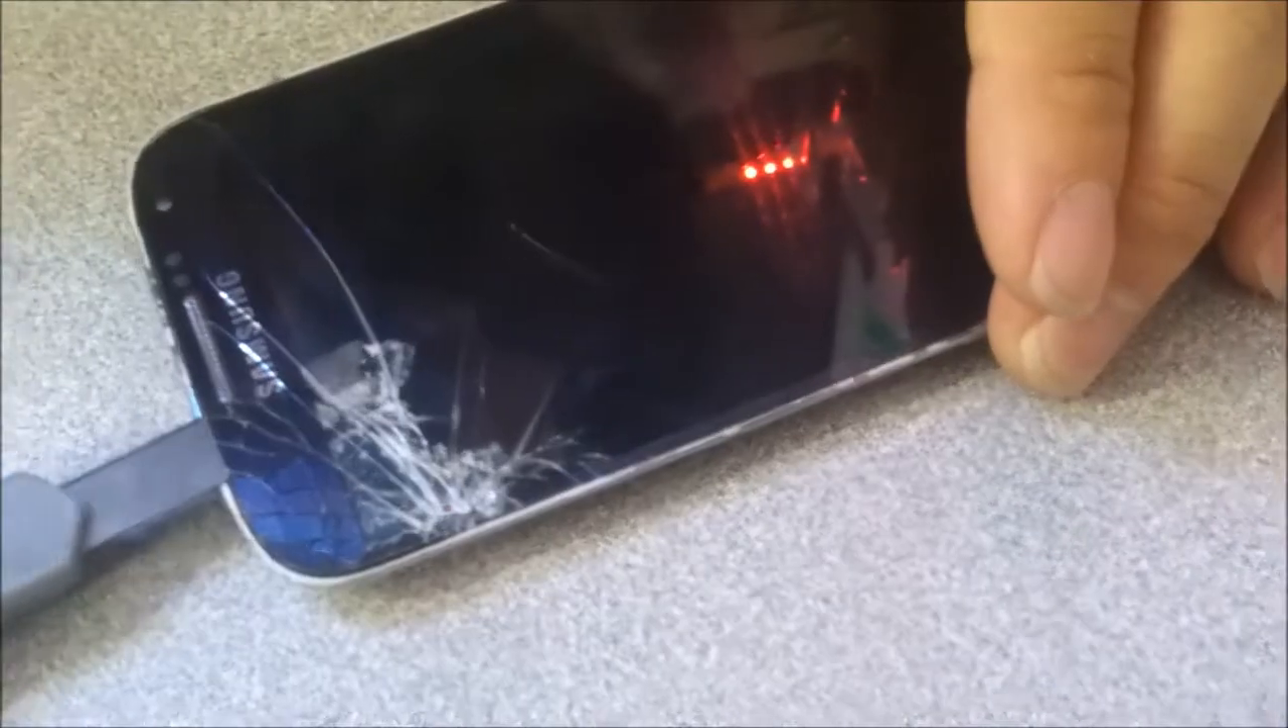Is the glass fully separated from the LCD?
No.